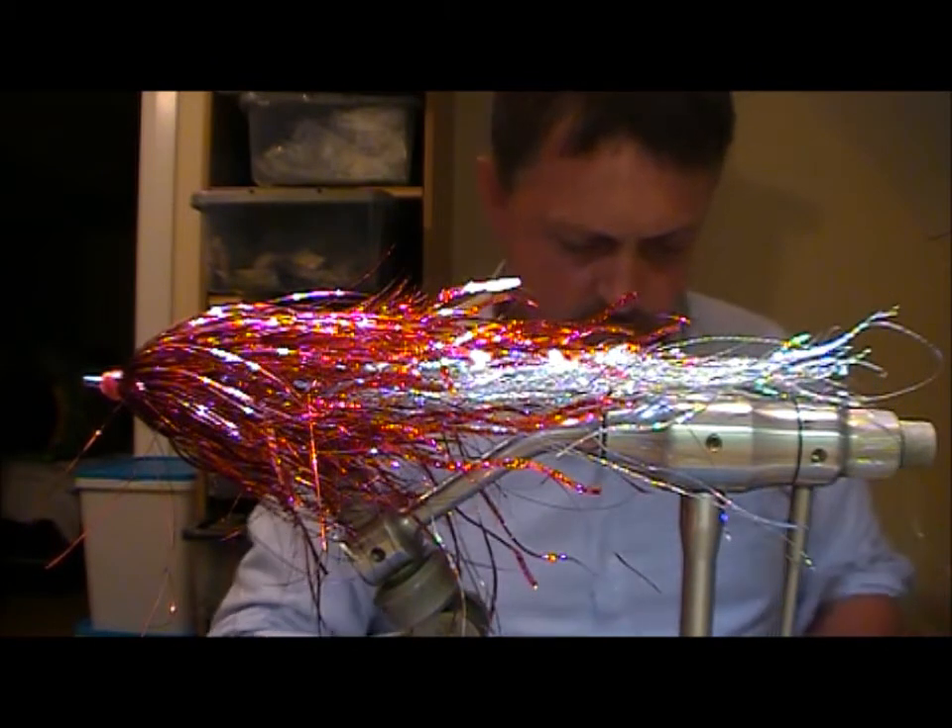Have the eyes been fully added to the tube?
No.